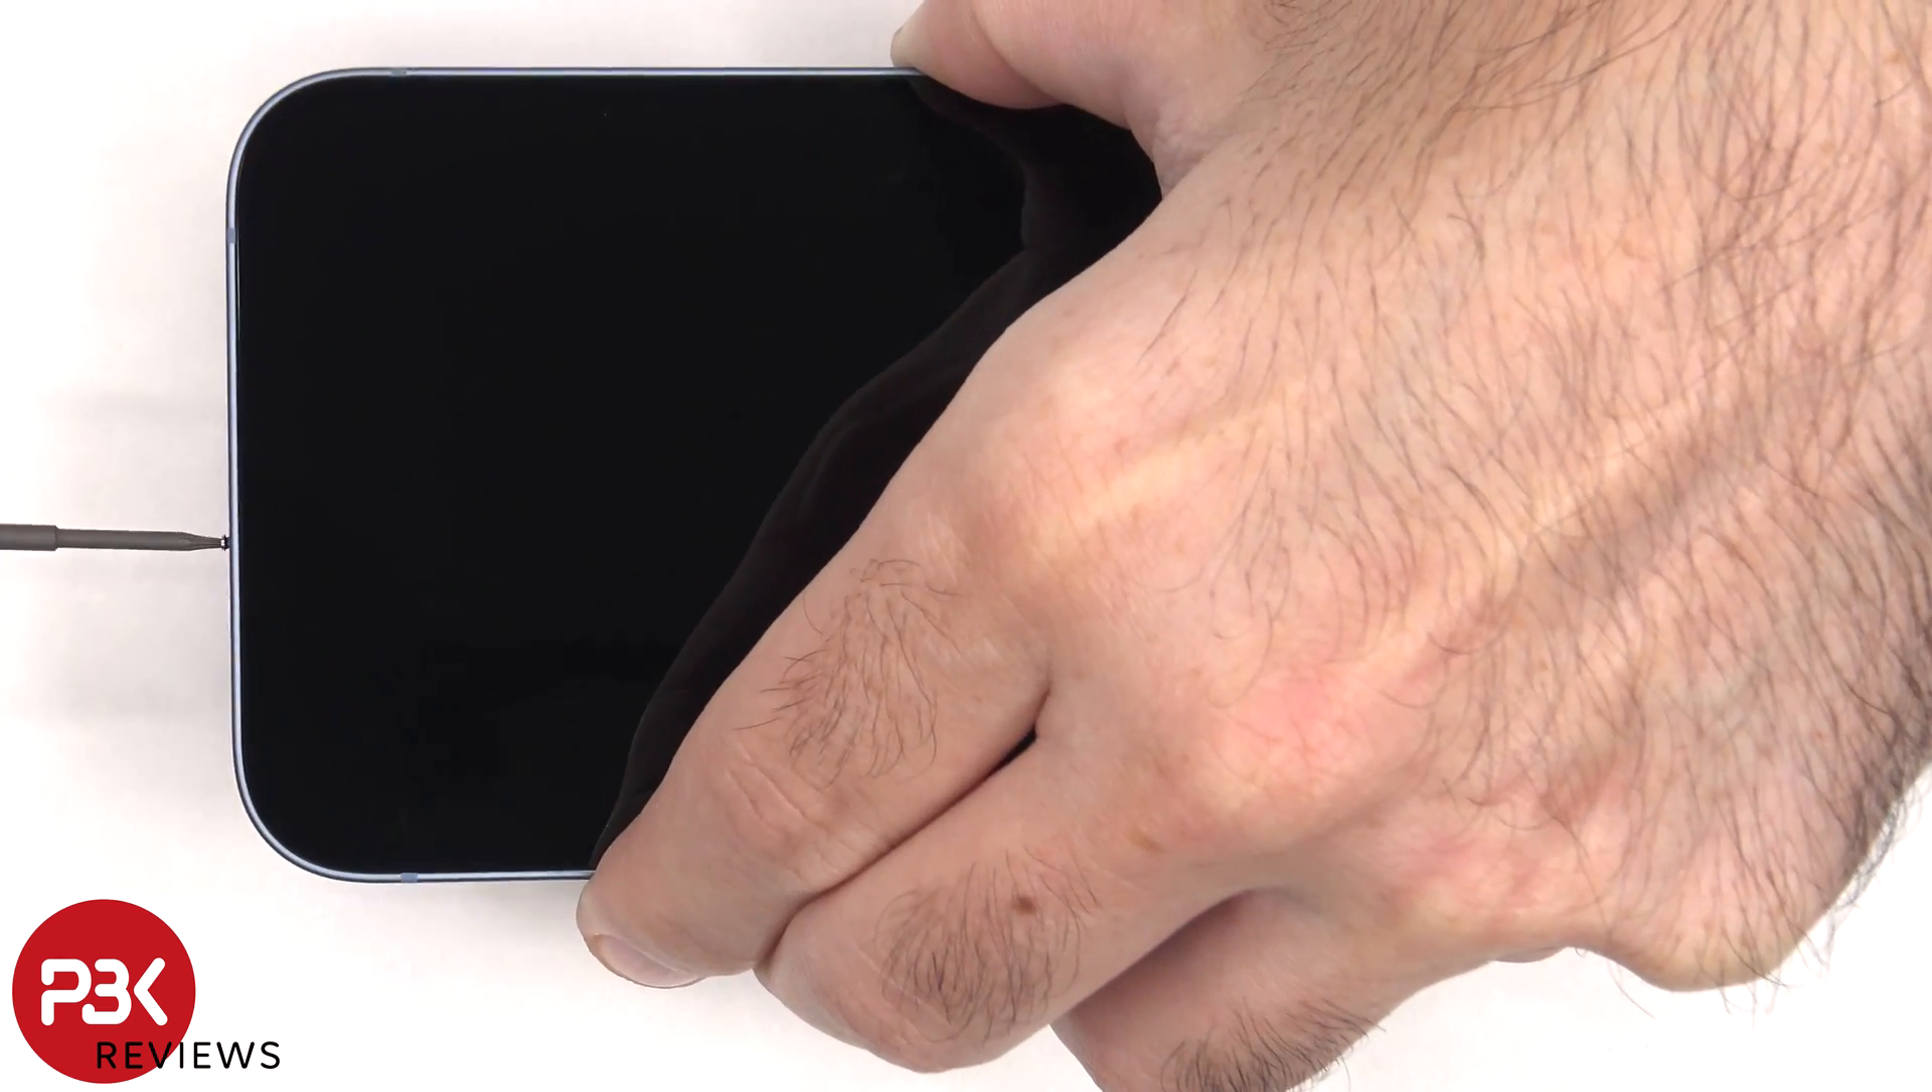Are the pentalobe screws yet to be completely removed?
Yes.